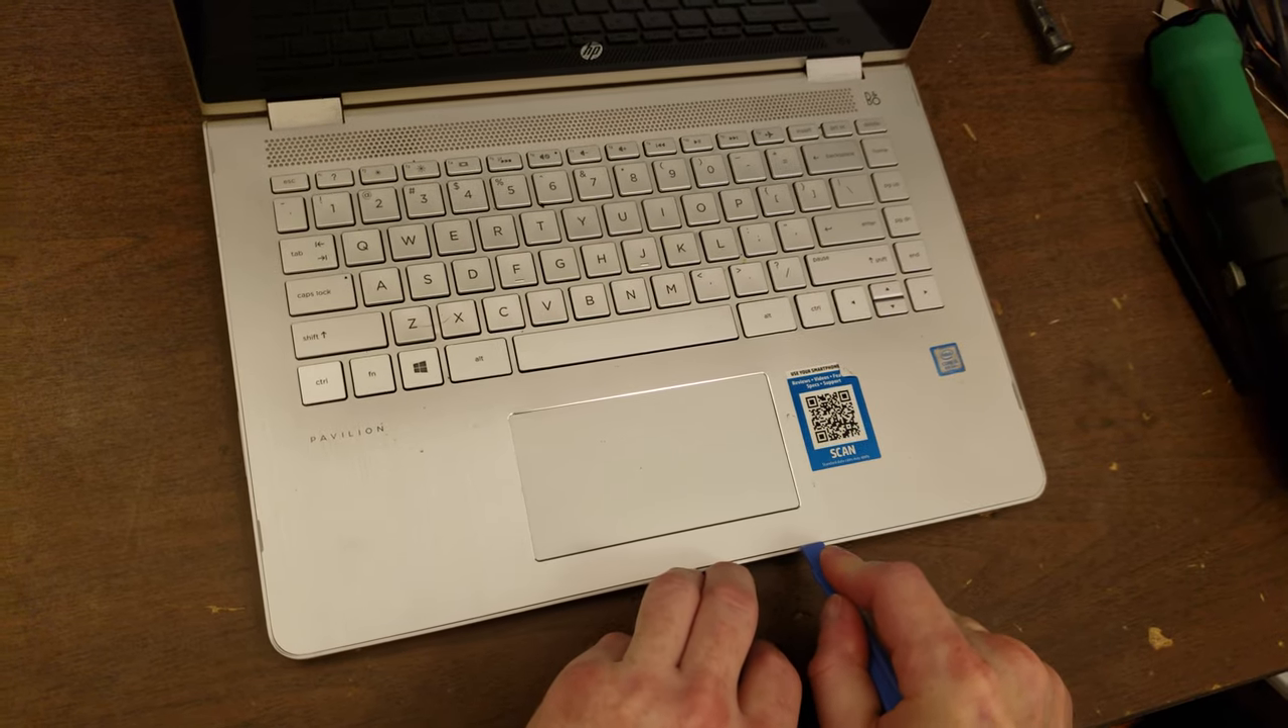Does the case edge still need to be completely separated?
Yes.